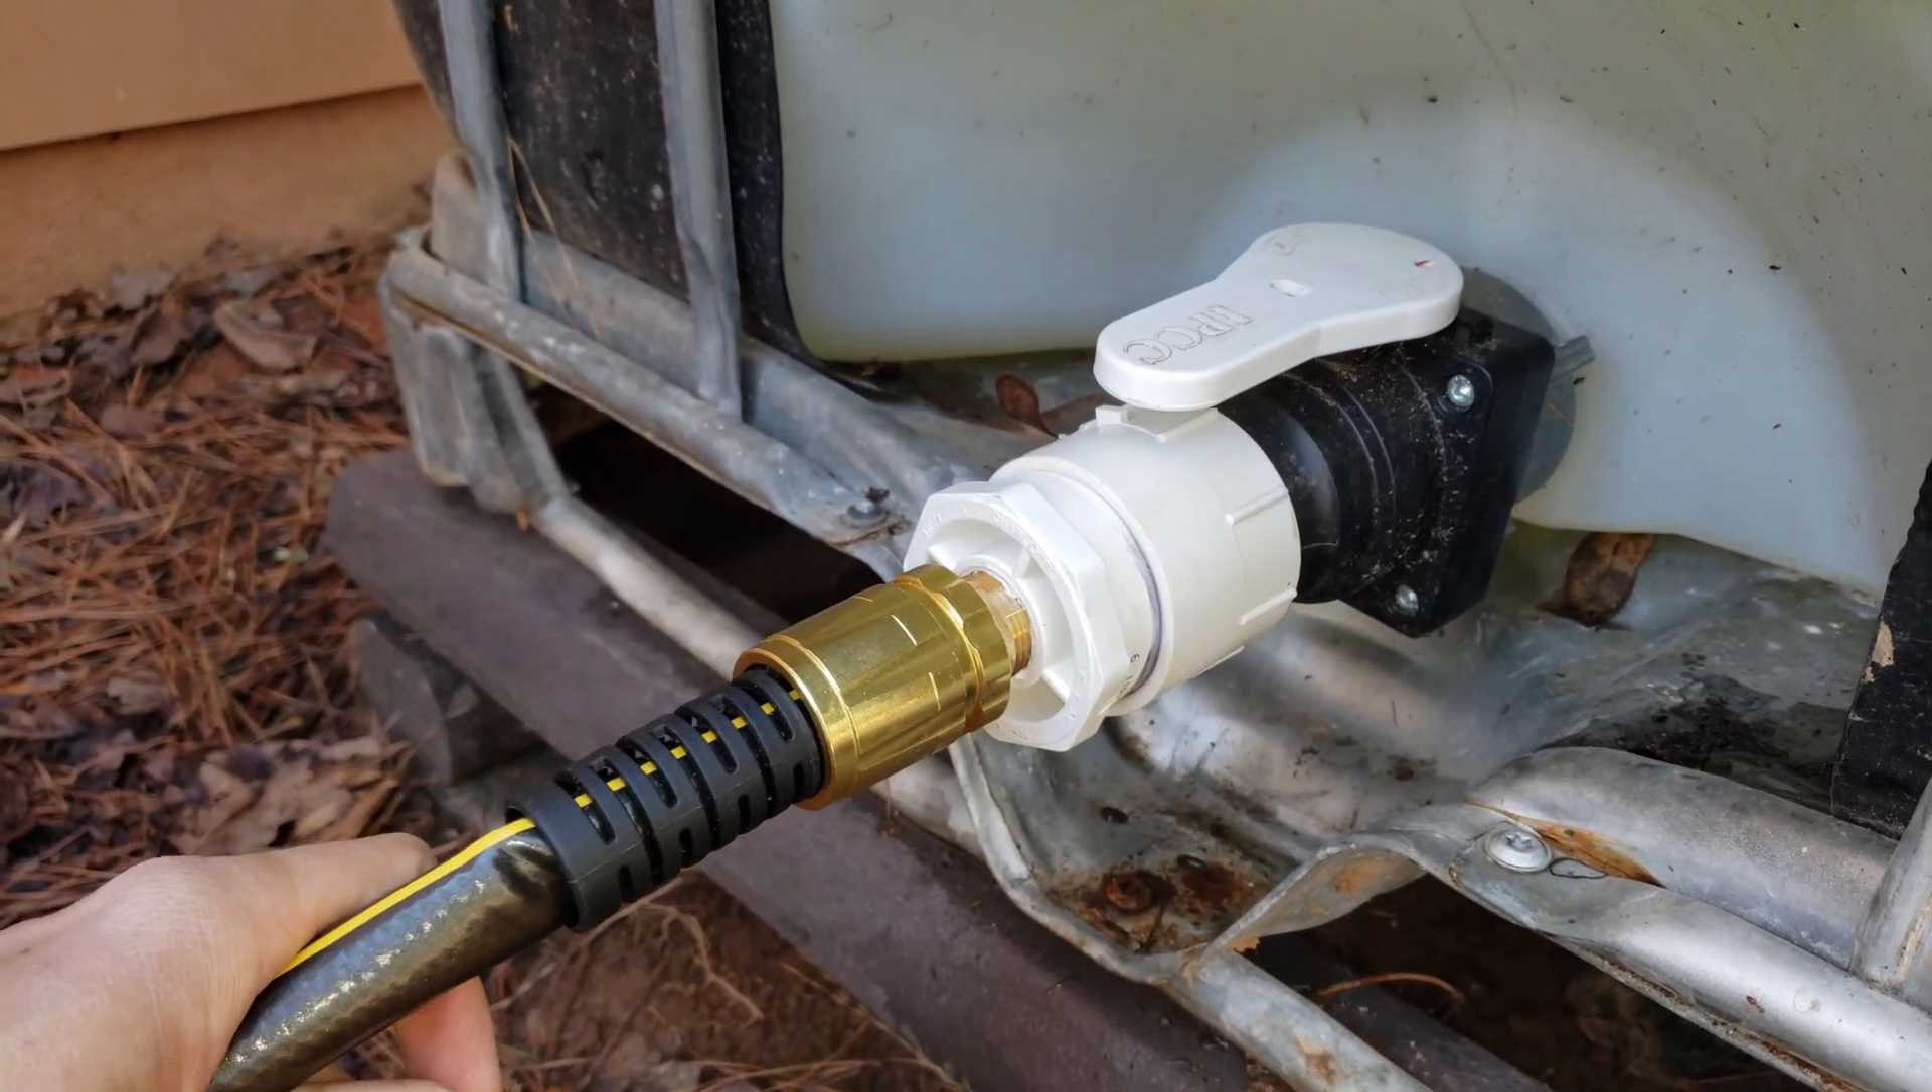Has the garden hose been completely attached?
Yes.